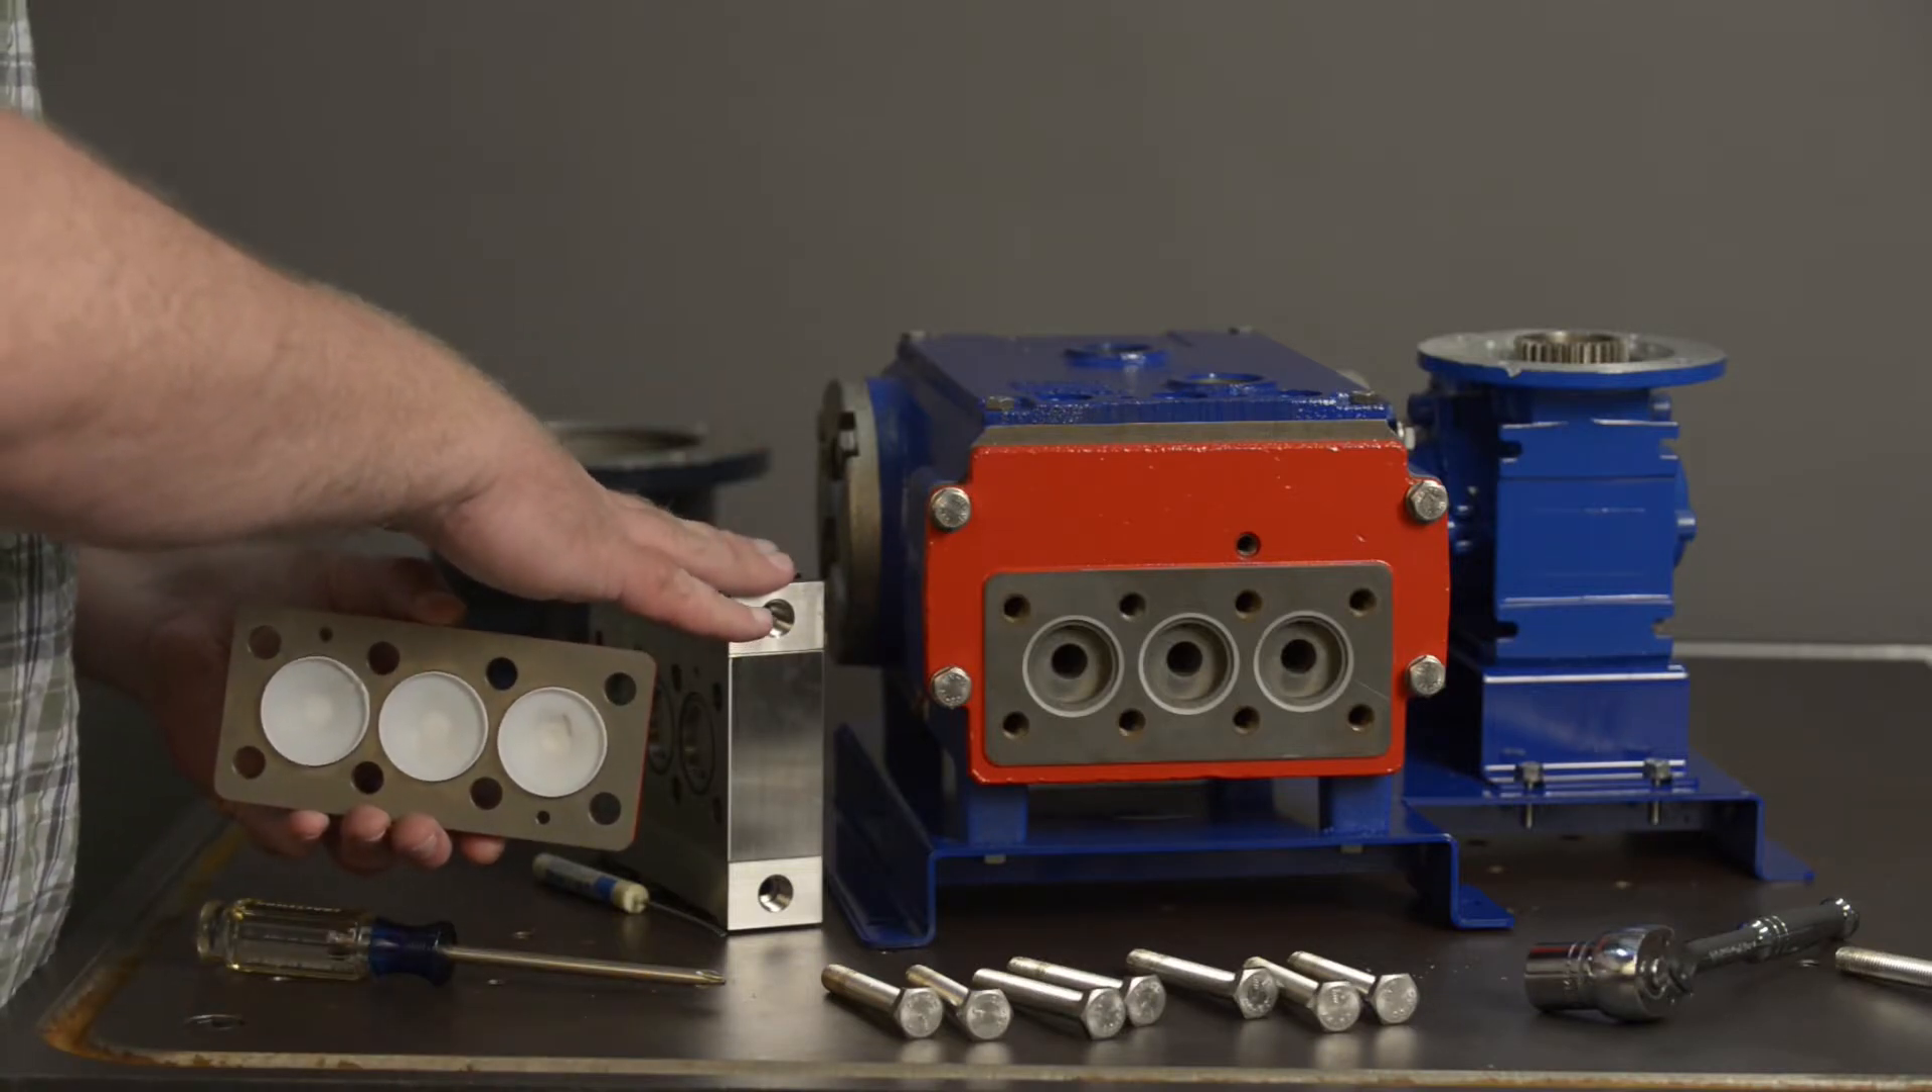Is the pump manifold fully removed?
Yes.